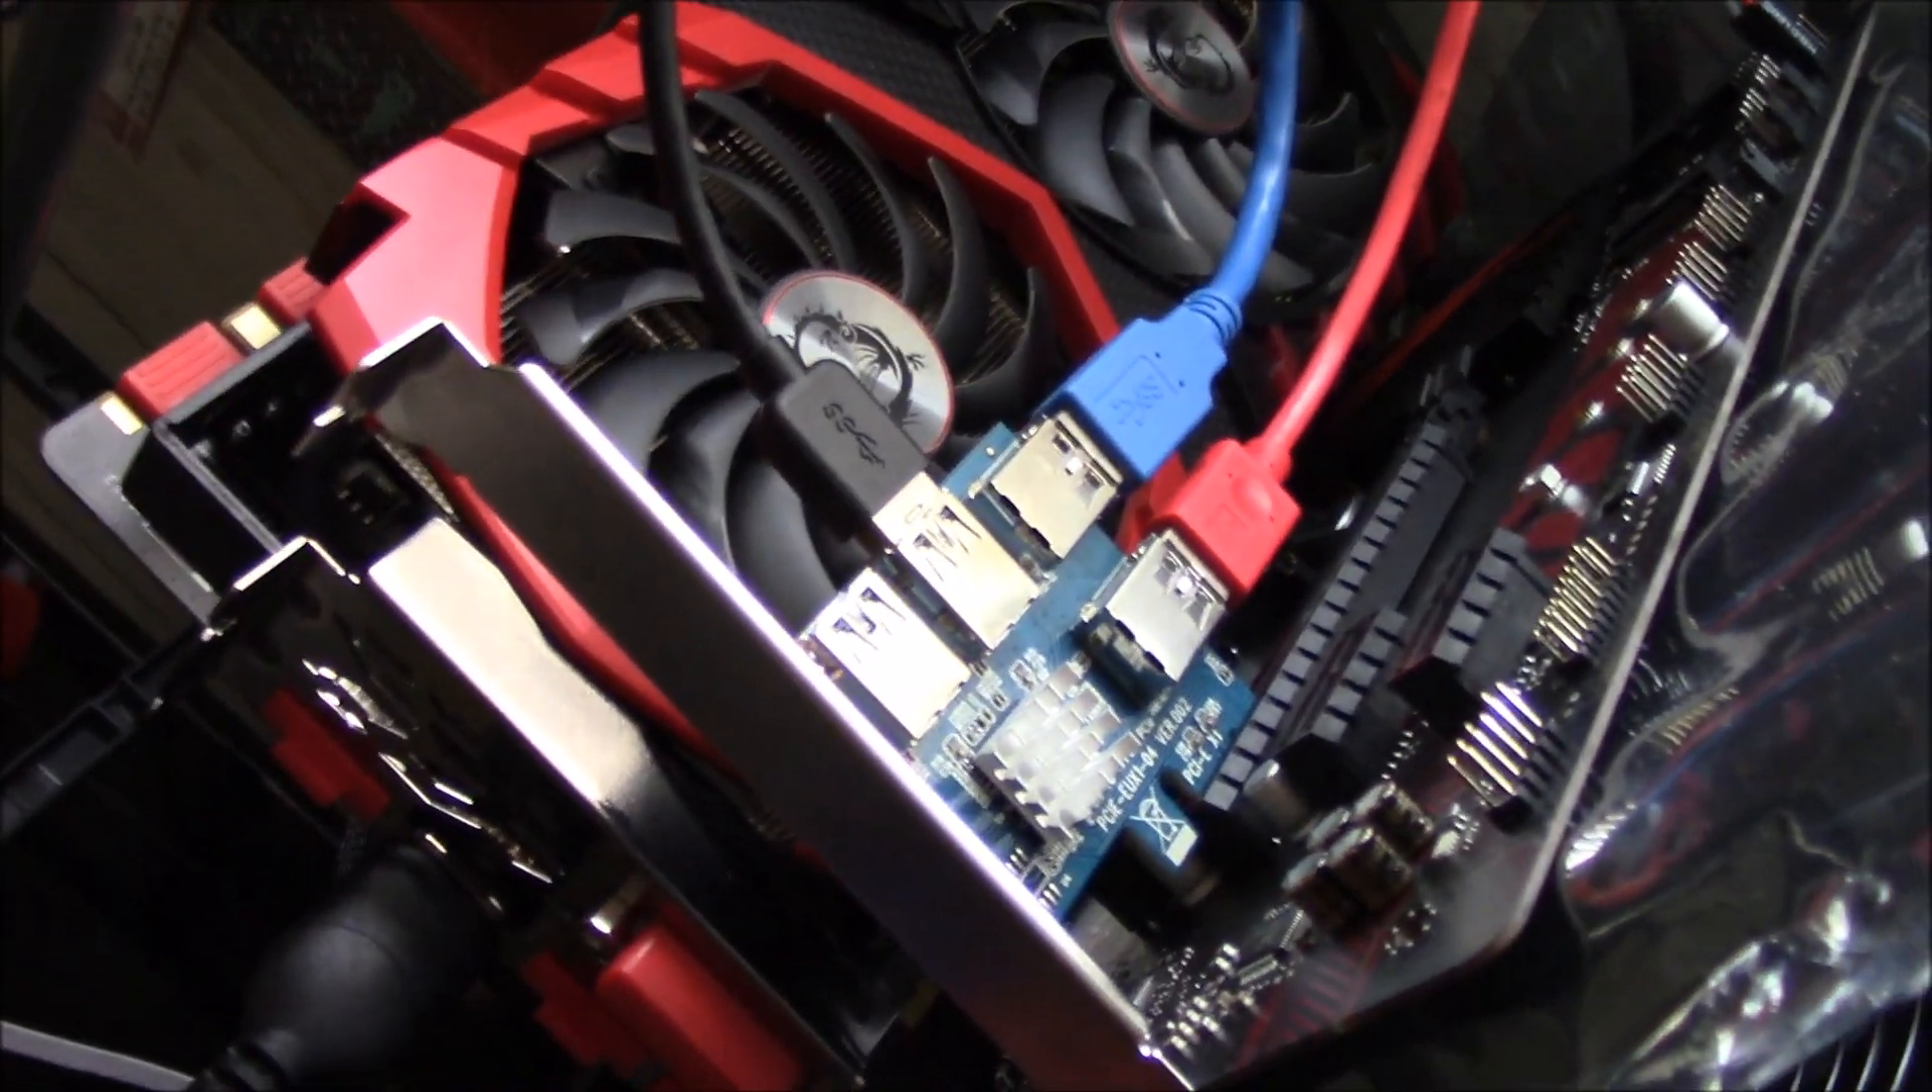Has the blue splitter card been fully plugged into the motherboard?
Yes.